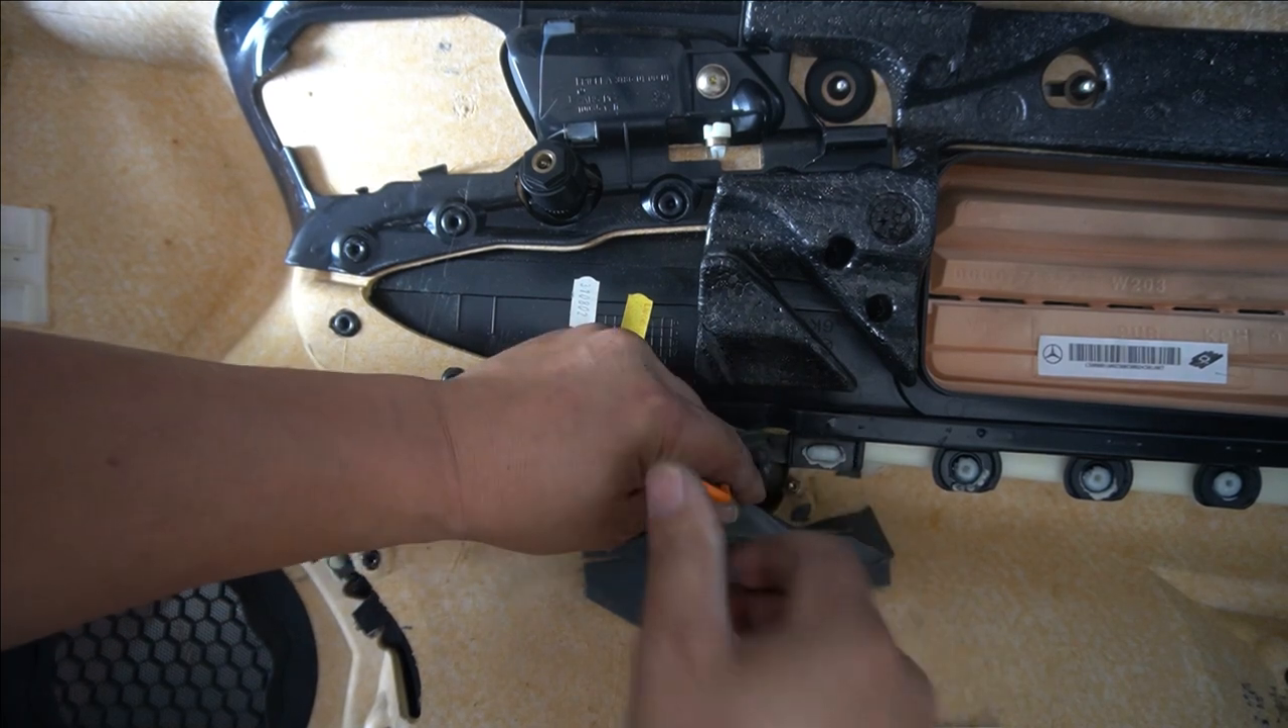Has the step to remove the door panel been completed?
Yes.